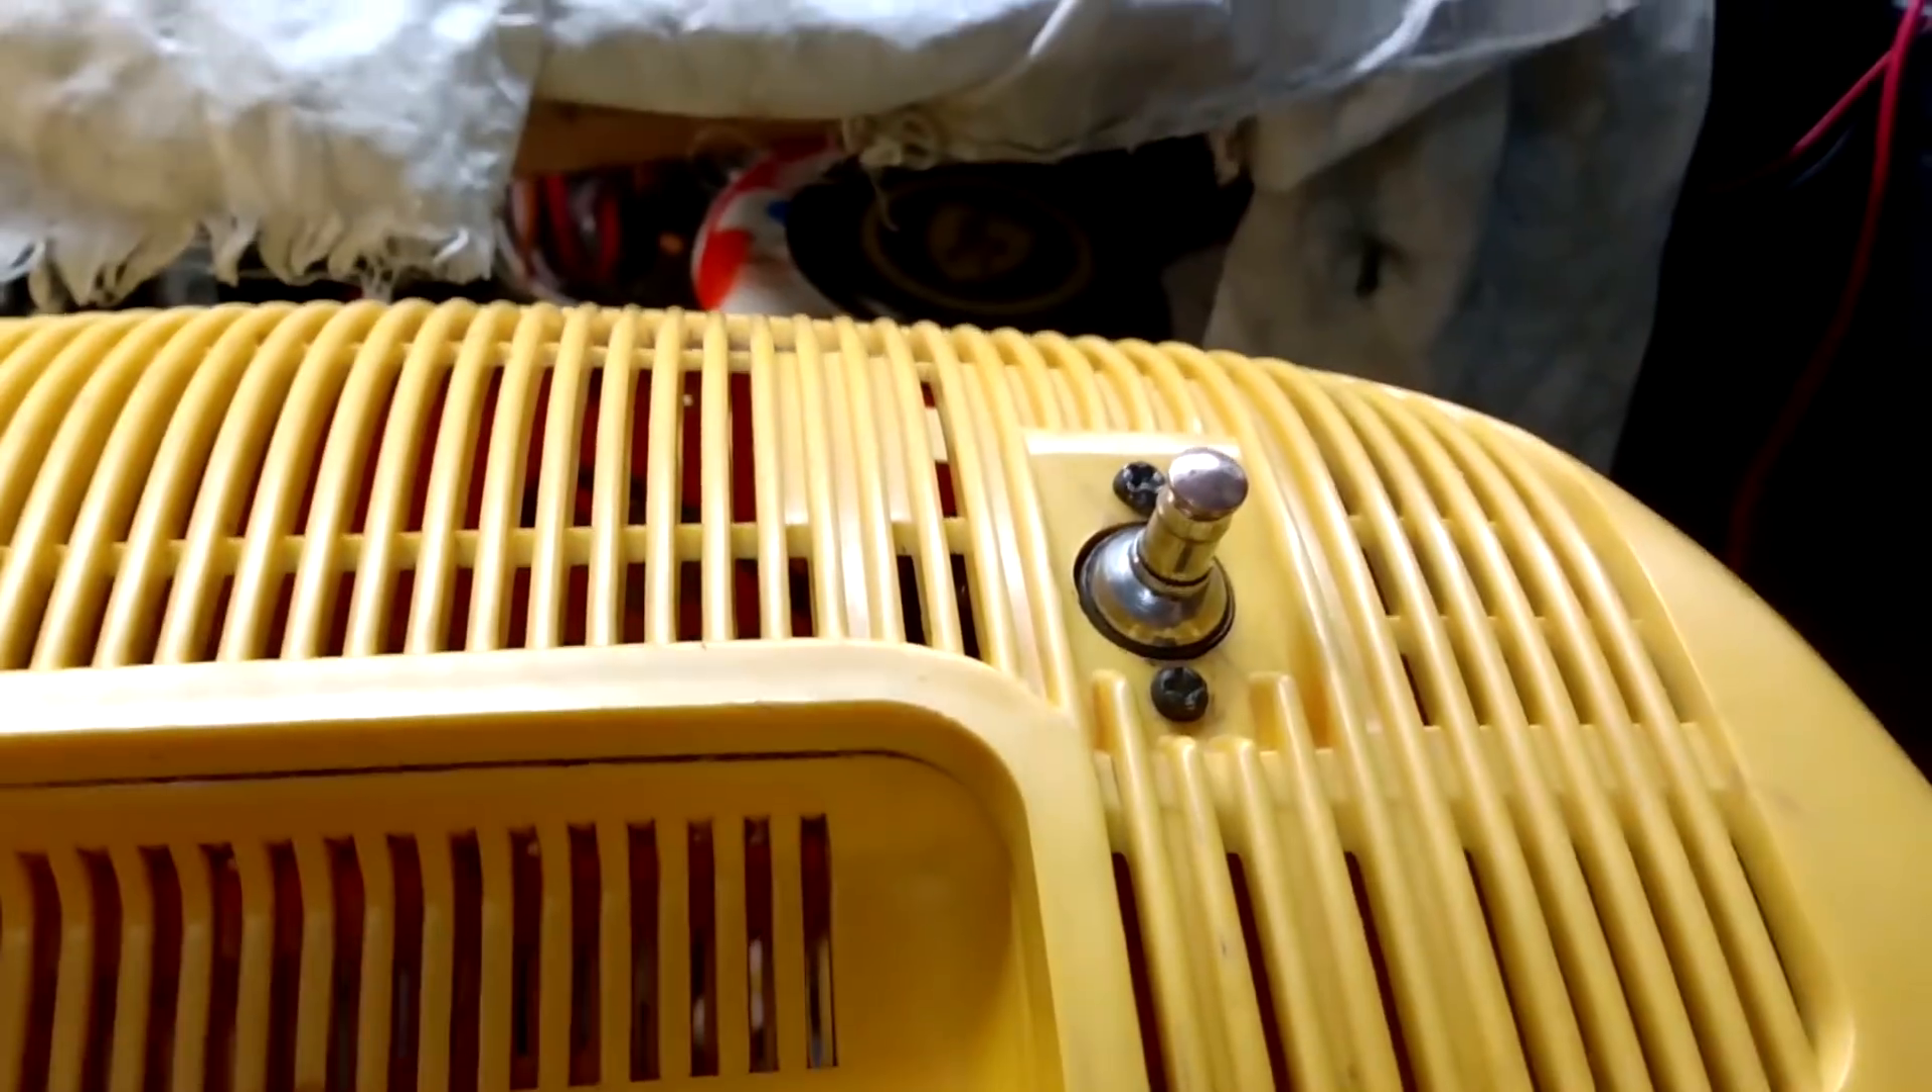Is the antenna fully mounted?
Yes.